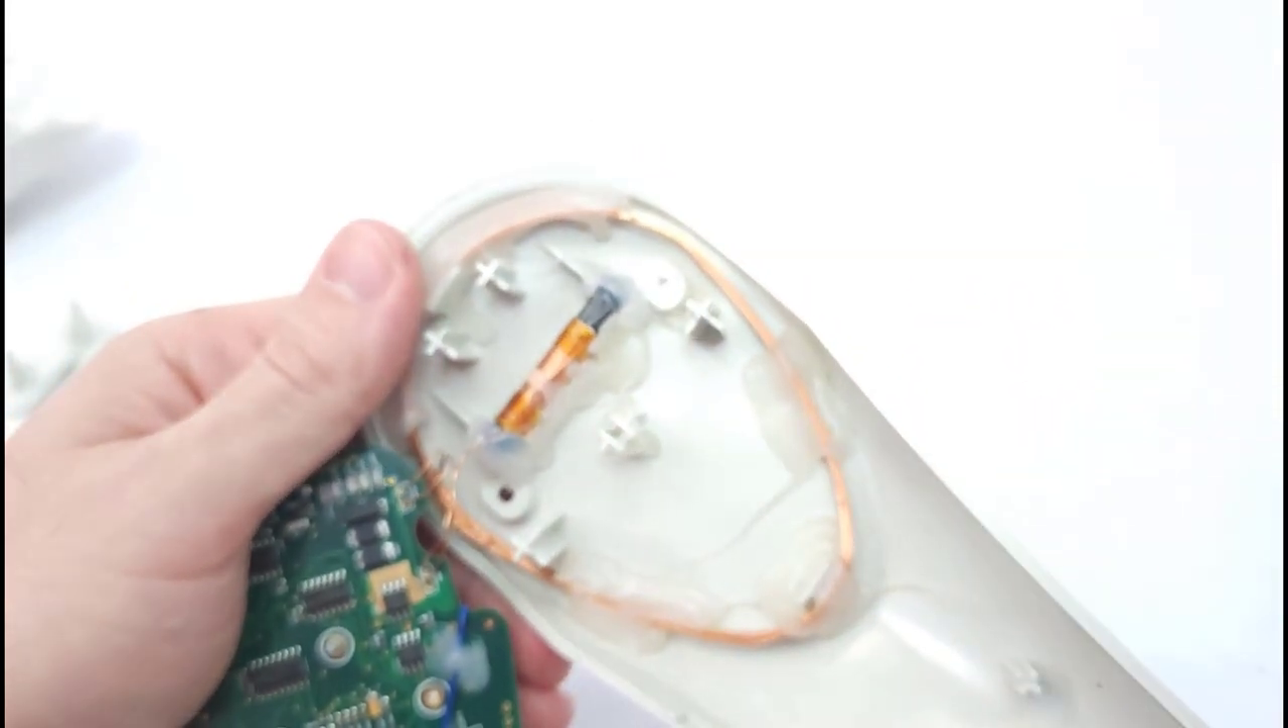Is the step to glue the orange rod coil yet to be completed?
No.